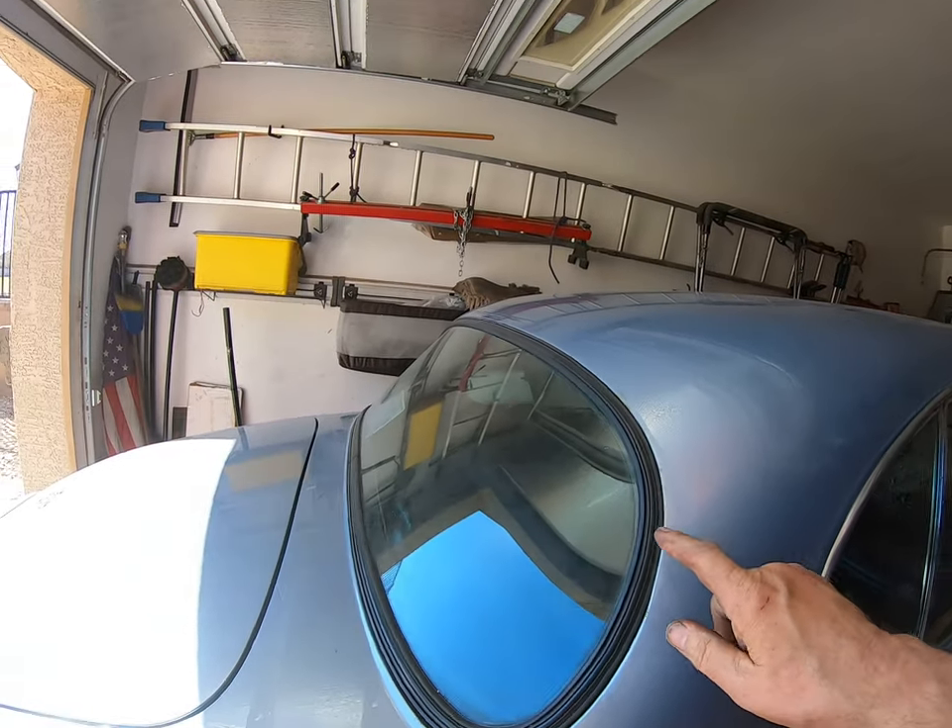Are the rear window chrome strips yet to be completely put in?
Yes.